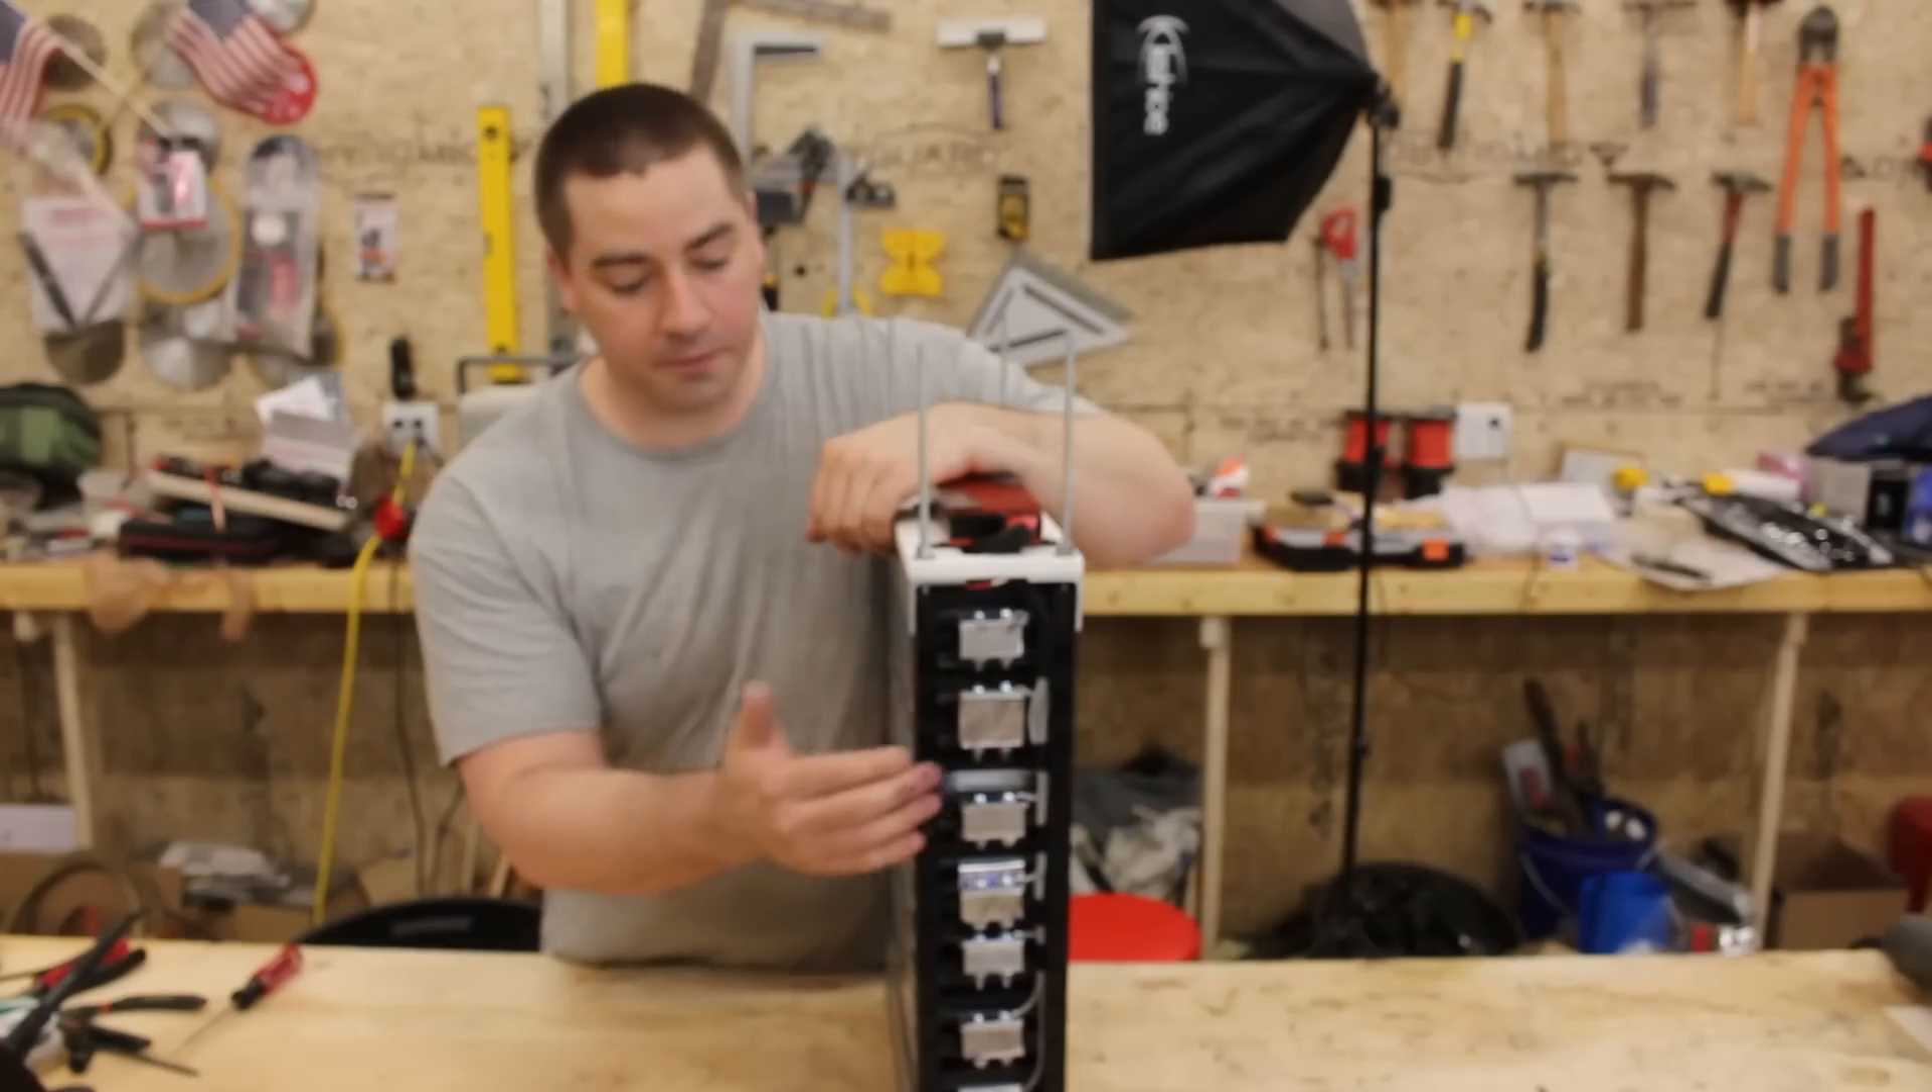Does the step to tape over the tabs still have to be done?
Yes.